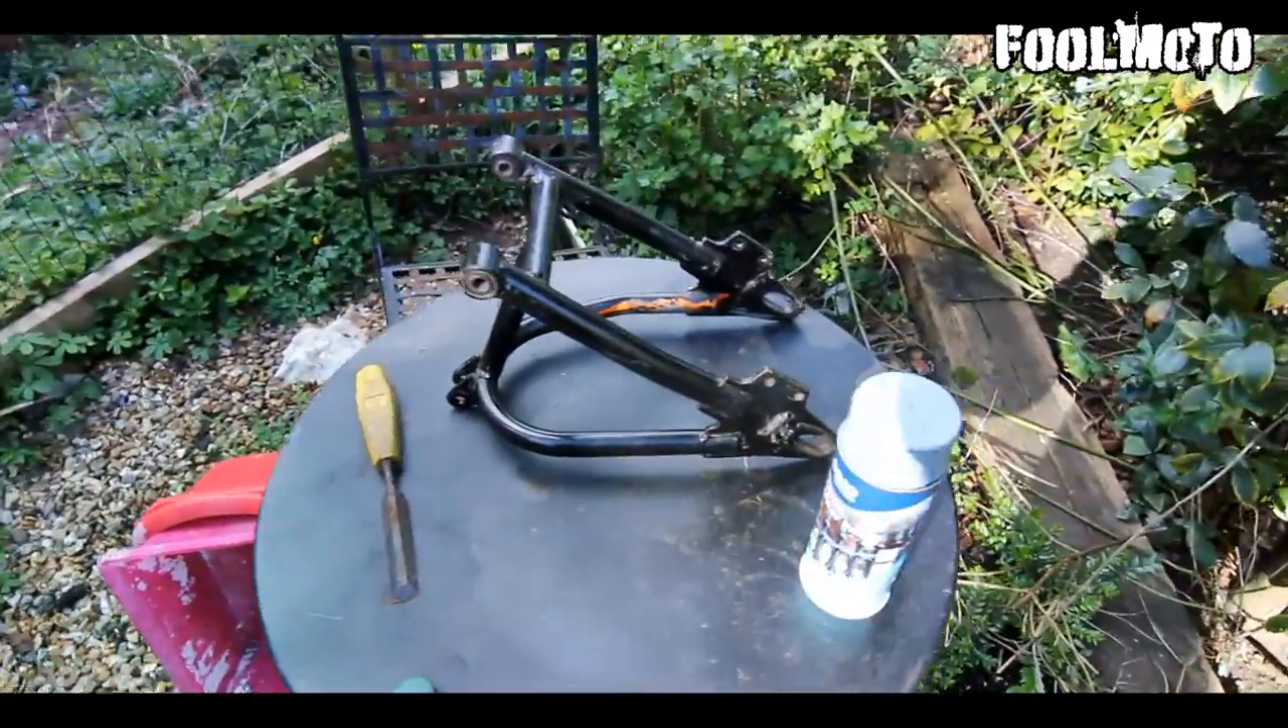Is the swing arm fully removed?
Yes.